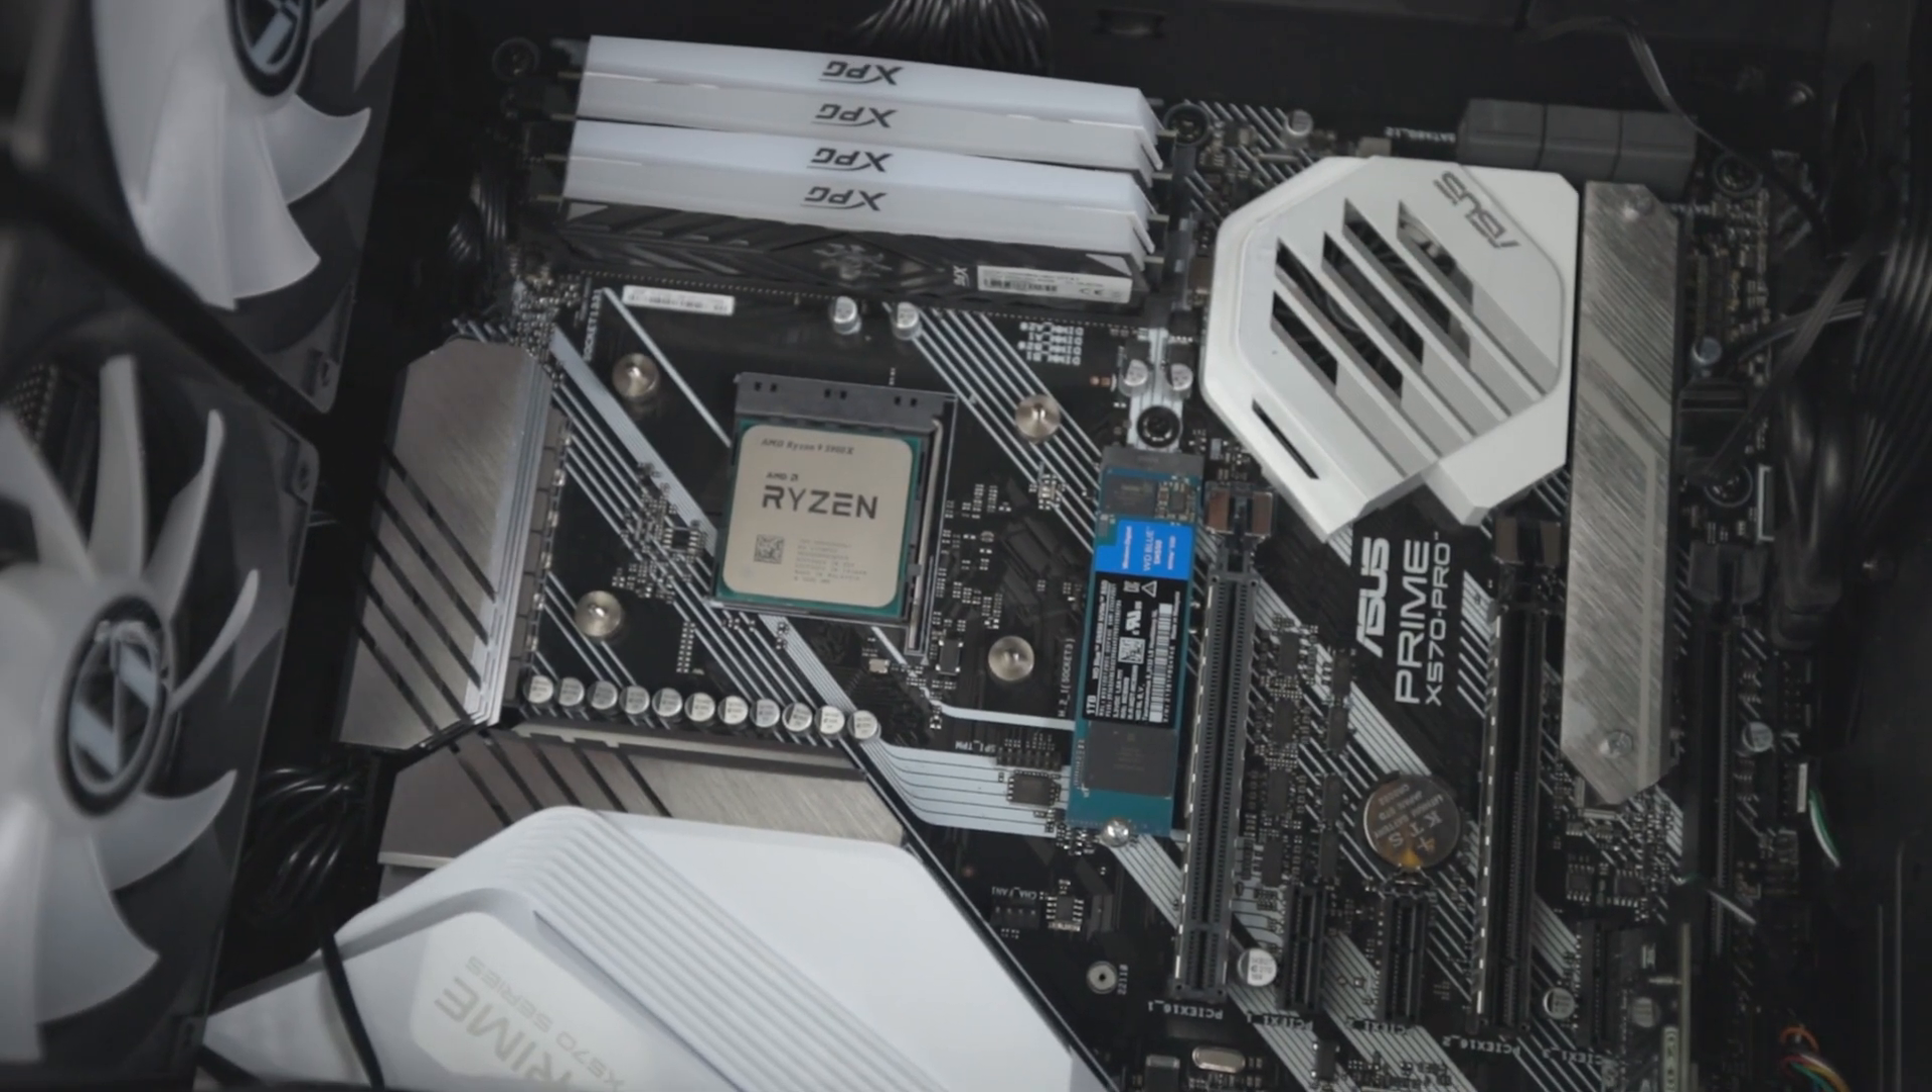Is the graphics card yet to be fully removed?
No.